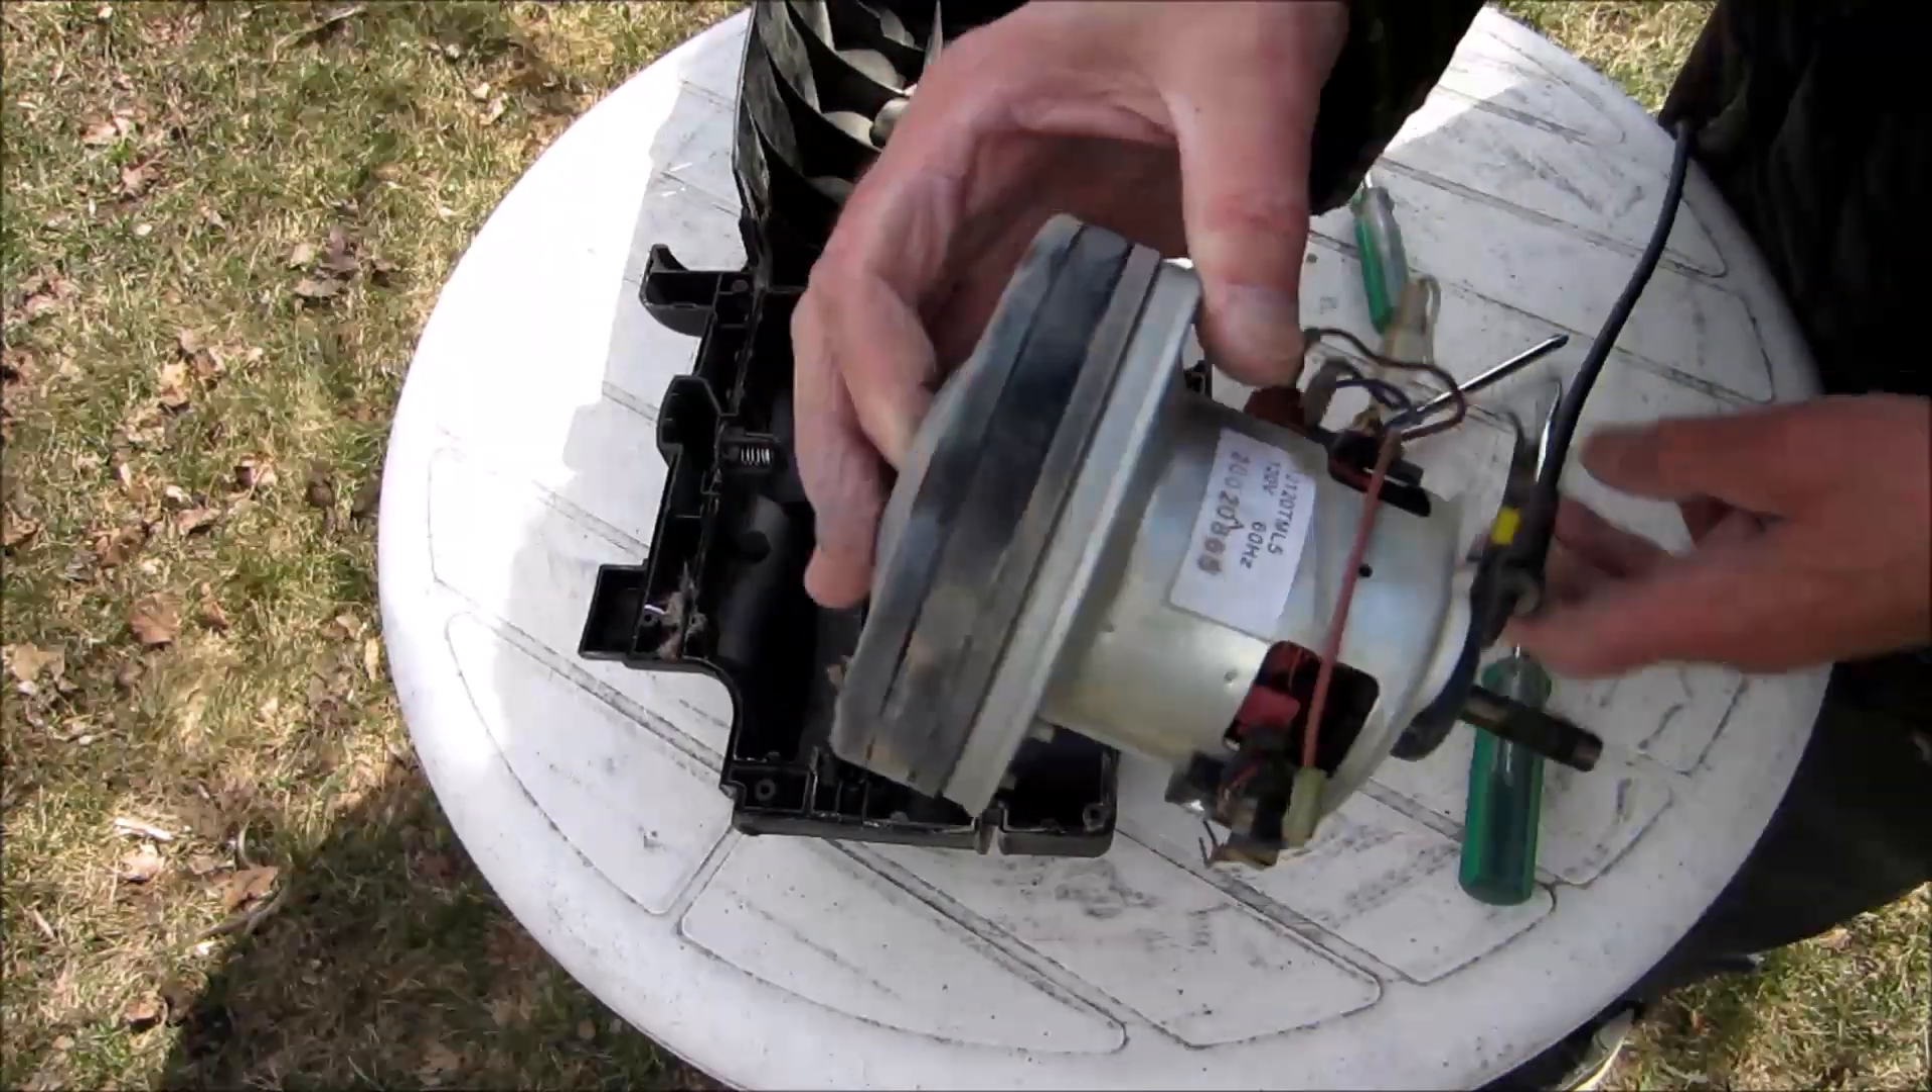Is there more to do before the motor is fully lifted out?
No.